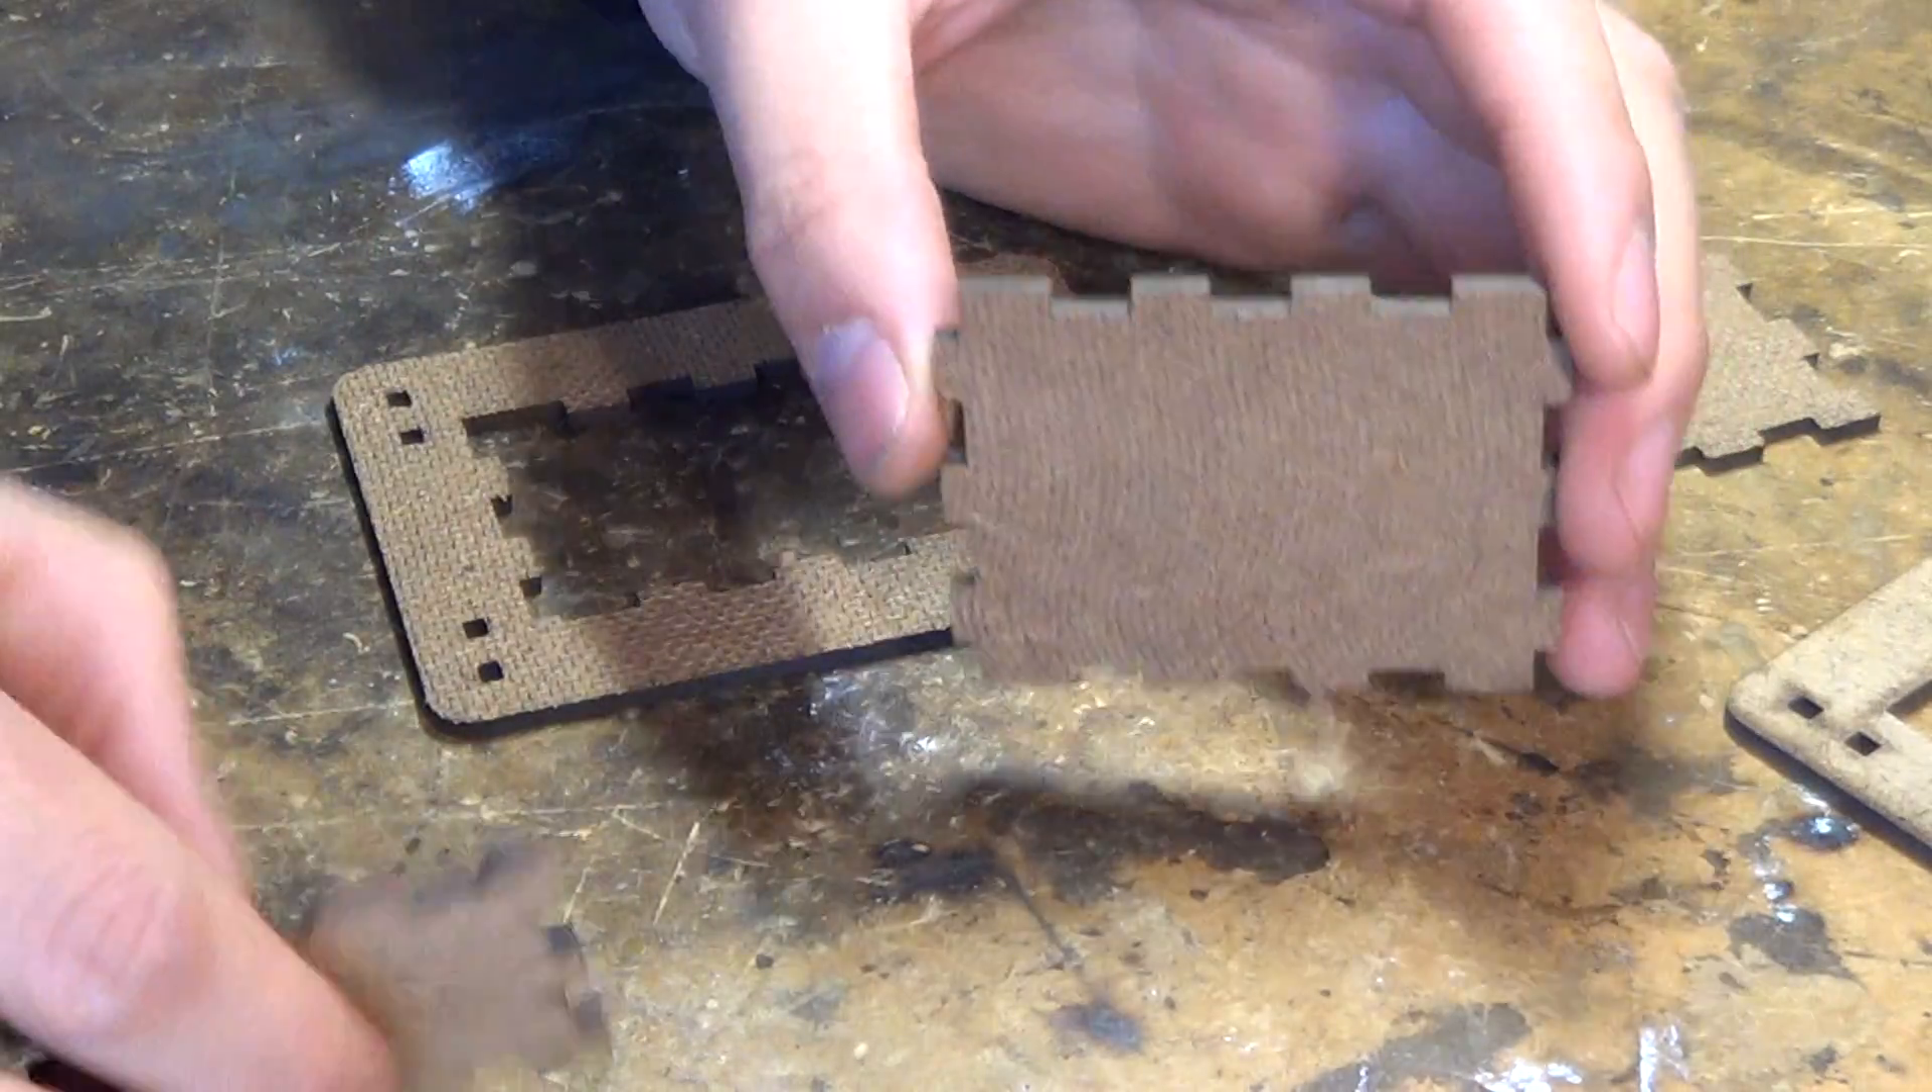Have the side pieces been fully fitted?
No.